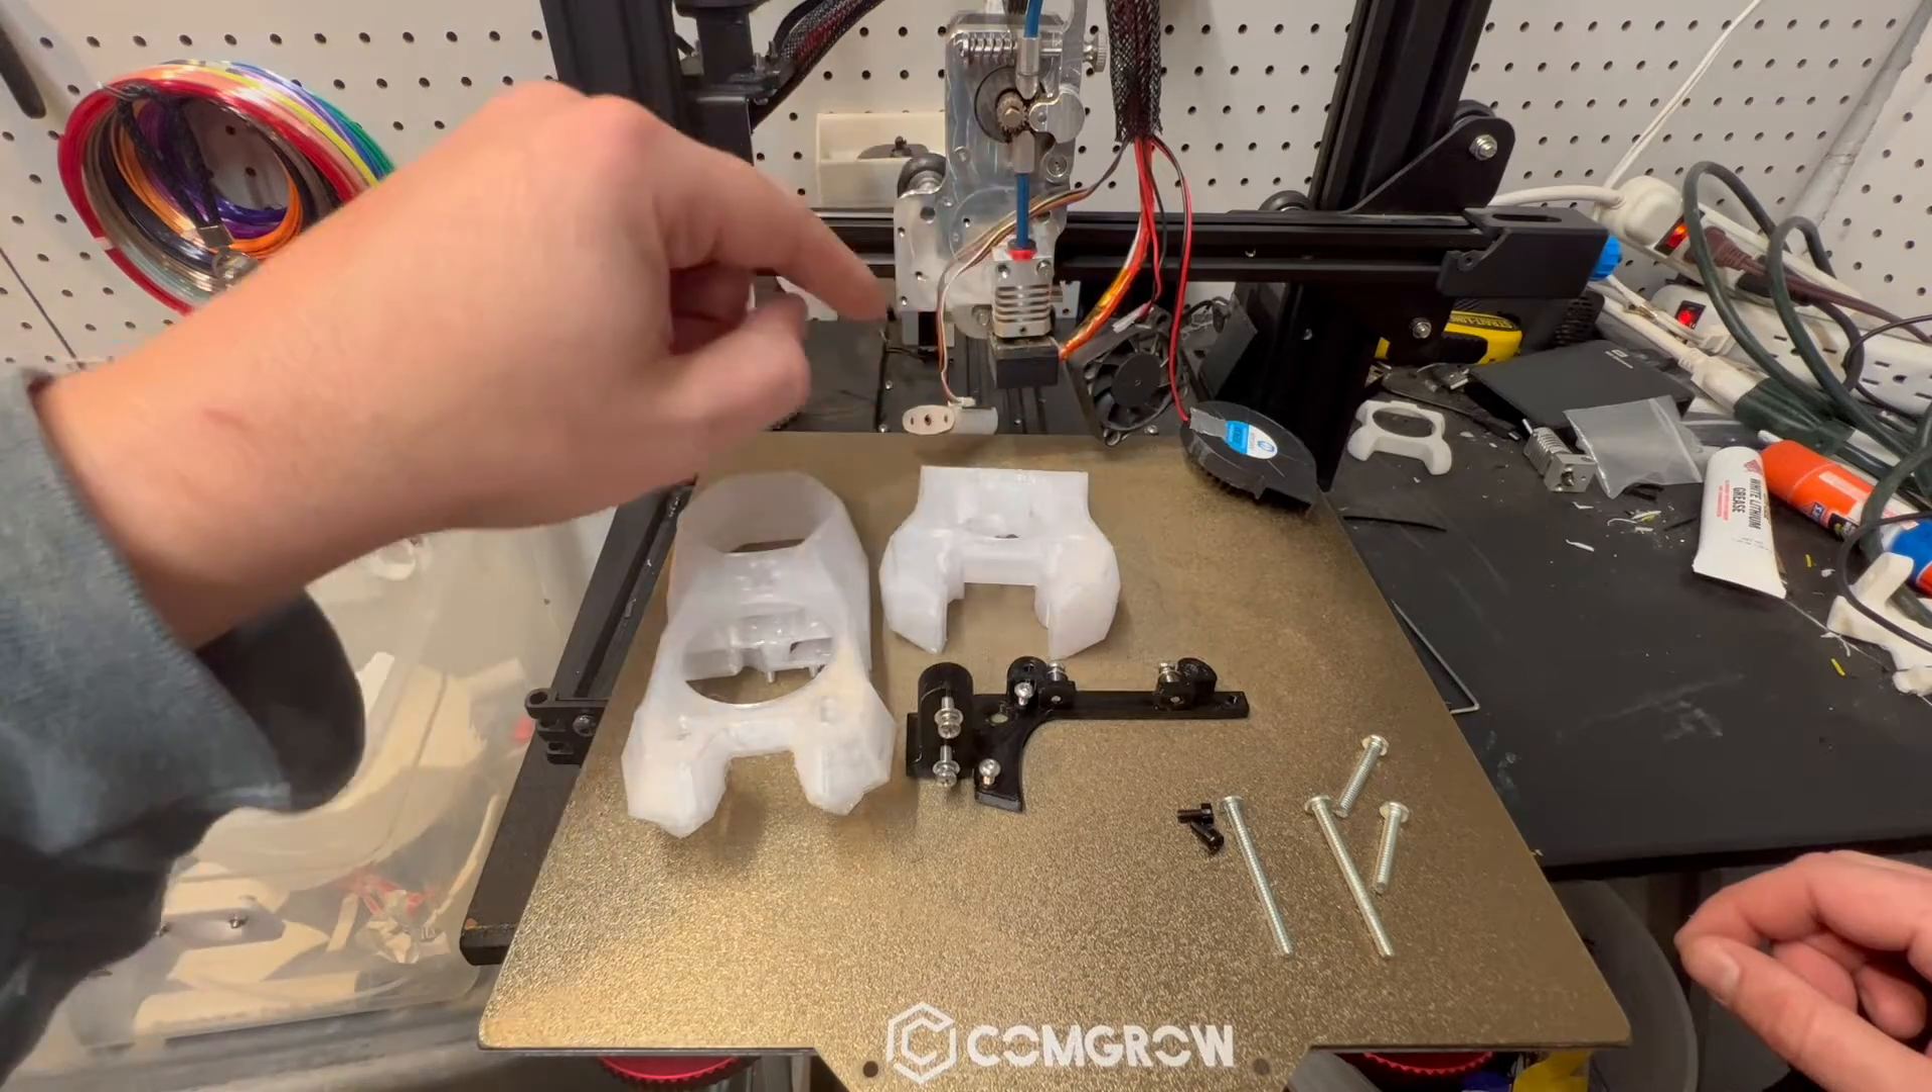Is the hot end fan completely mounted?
No.